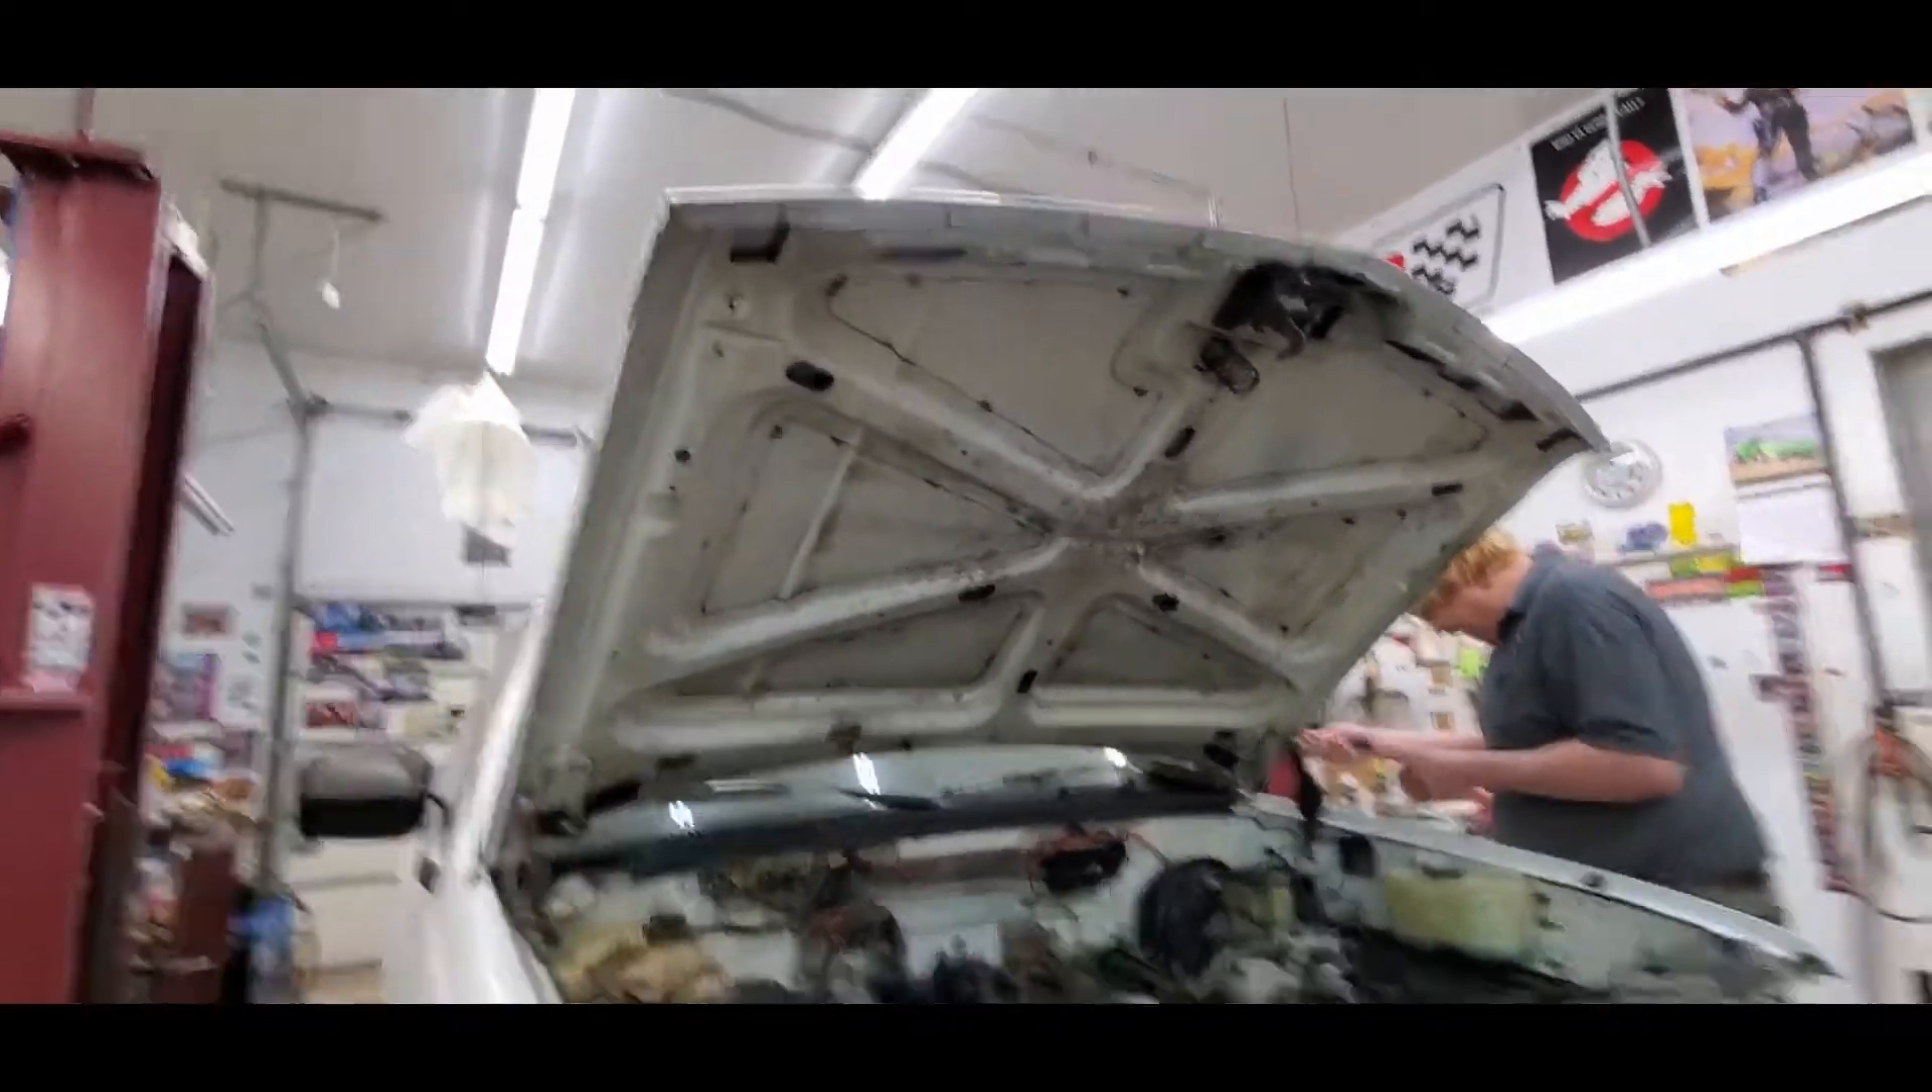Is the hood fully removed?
No.